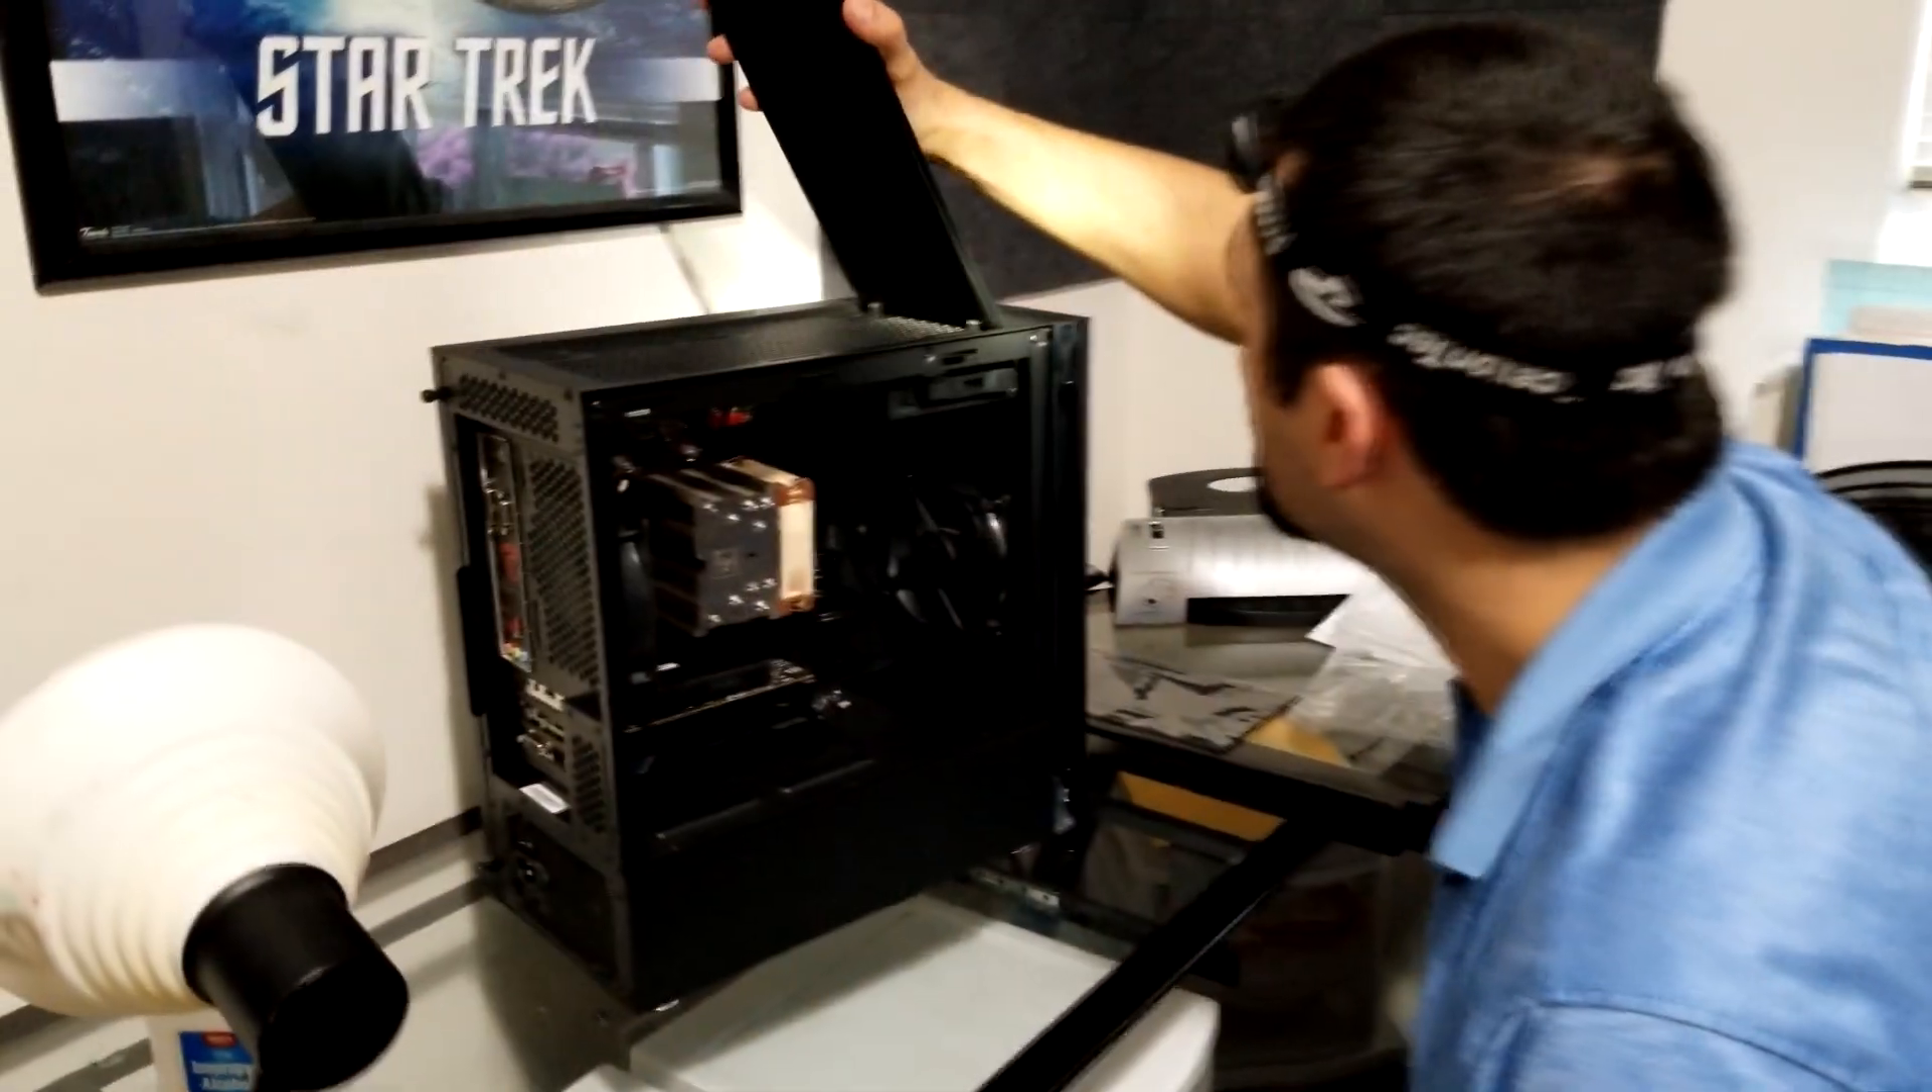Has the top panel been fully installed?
No.